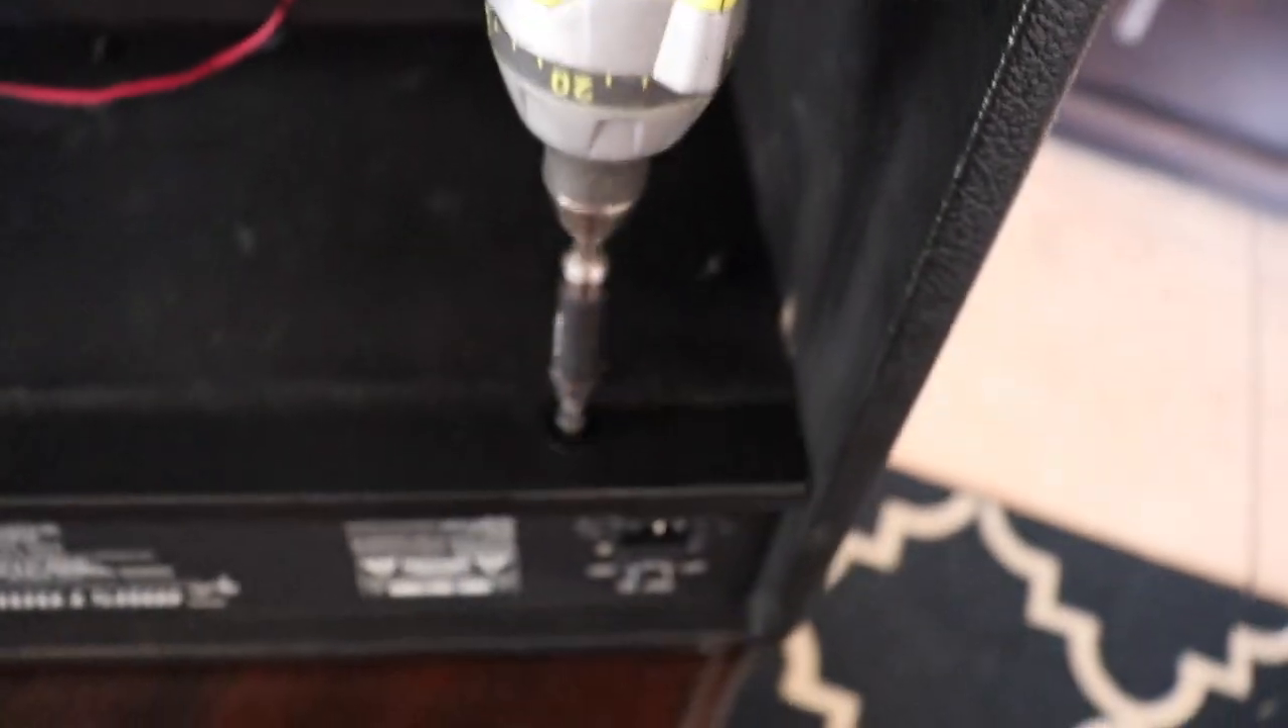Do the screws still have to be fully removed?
Yes.